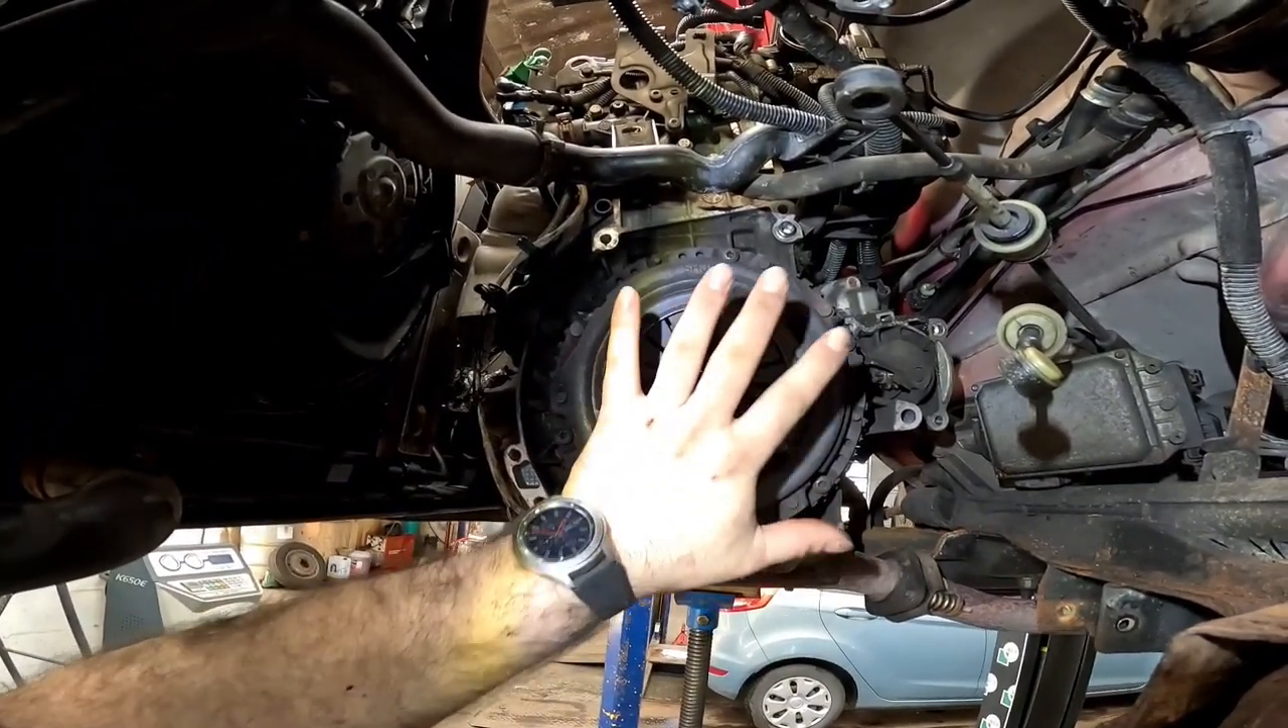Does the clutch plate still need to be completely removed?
Yes.